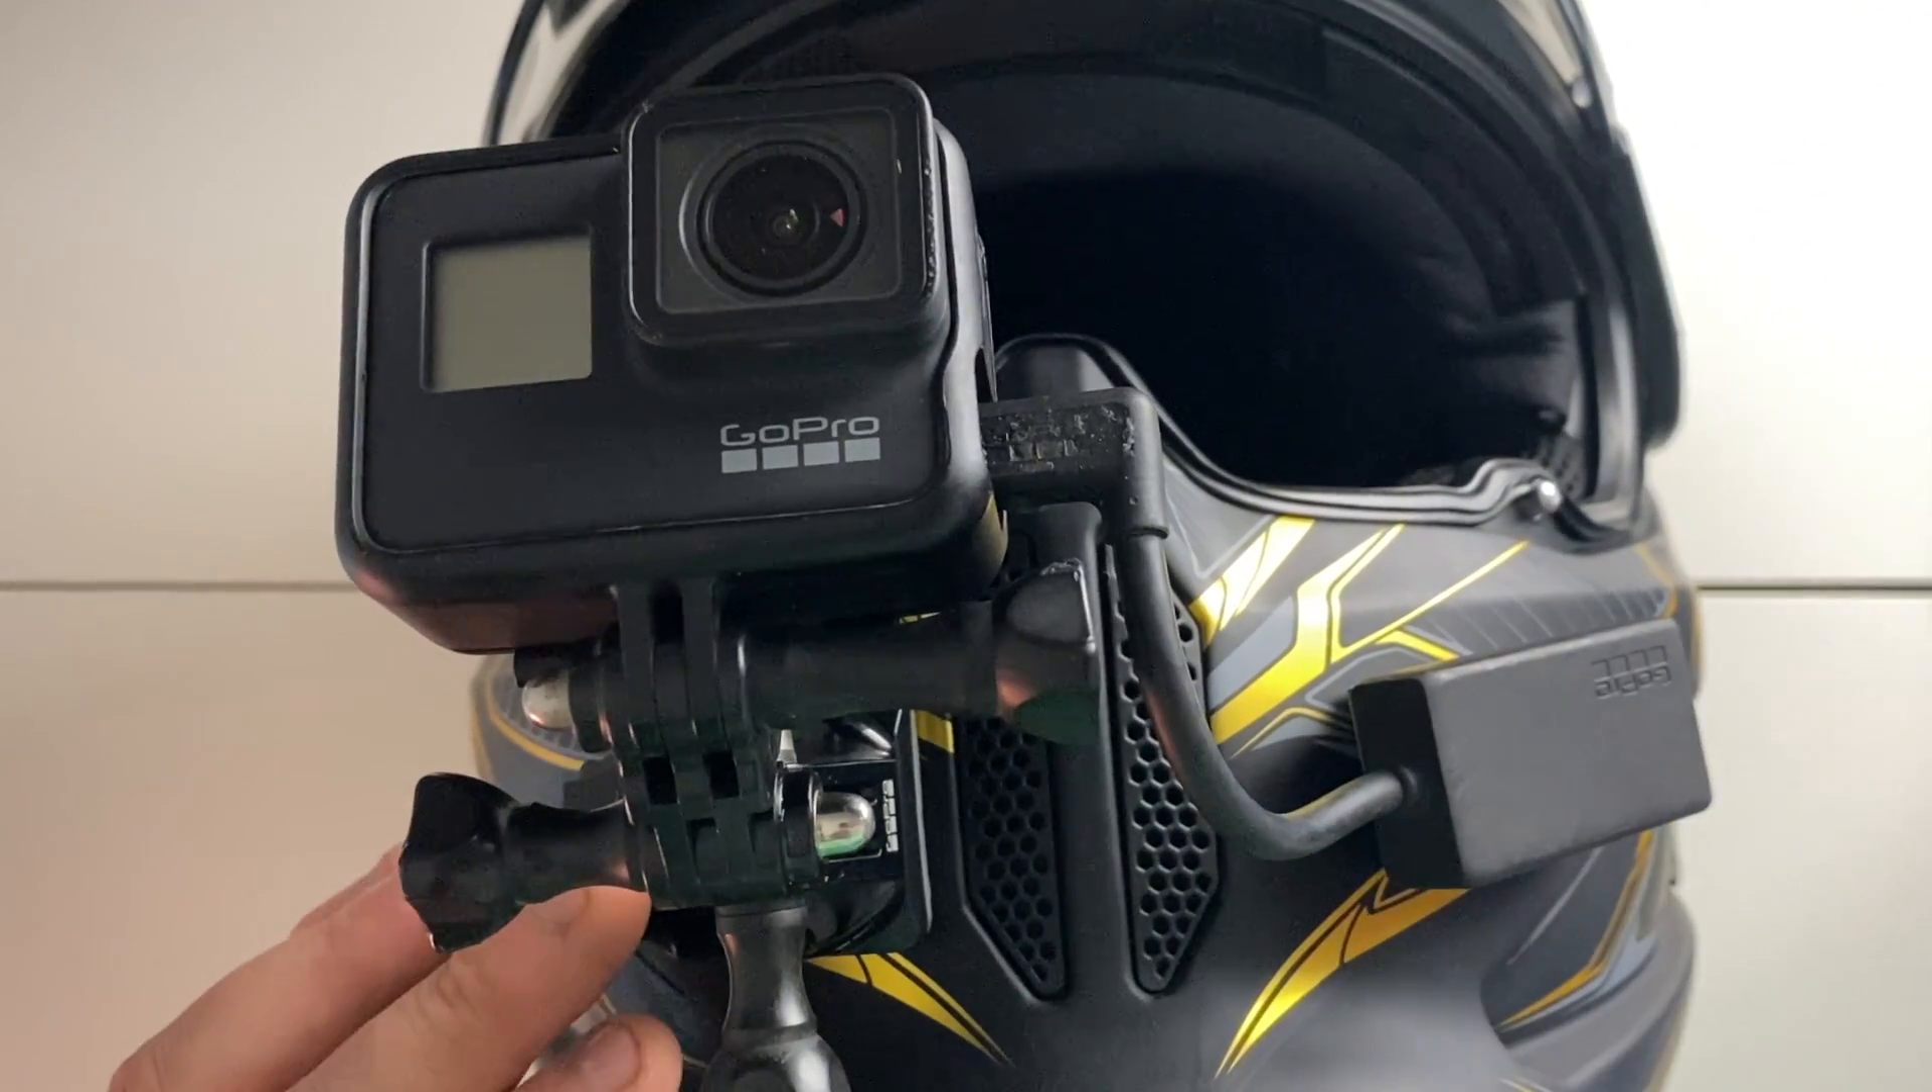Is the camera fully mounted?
Yes.